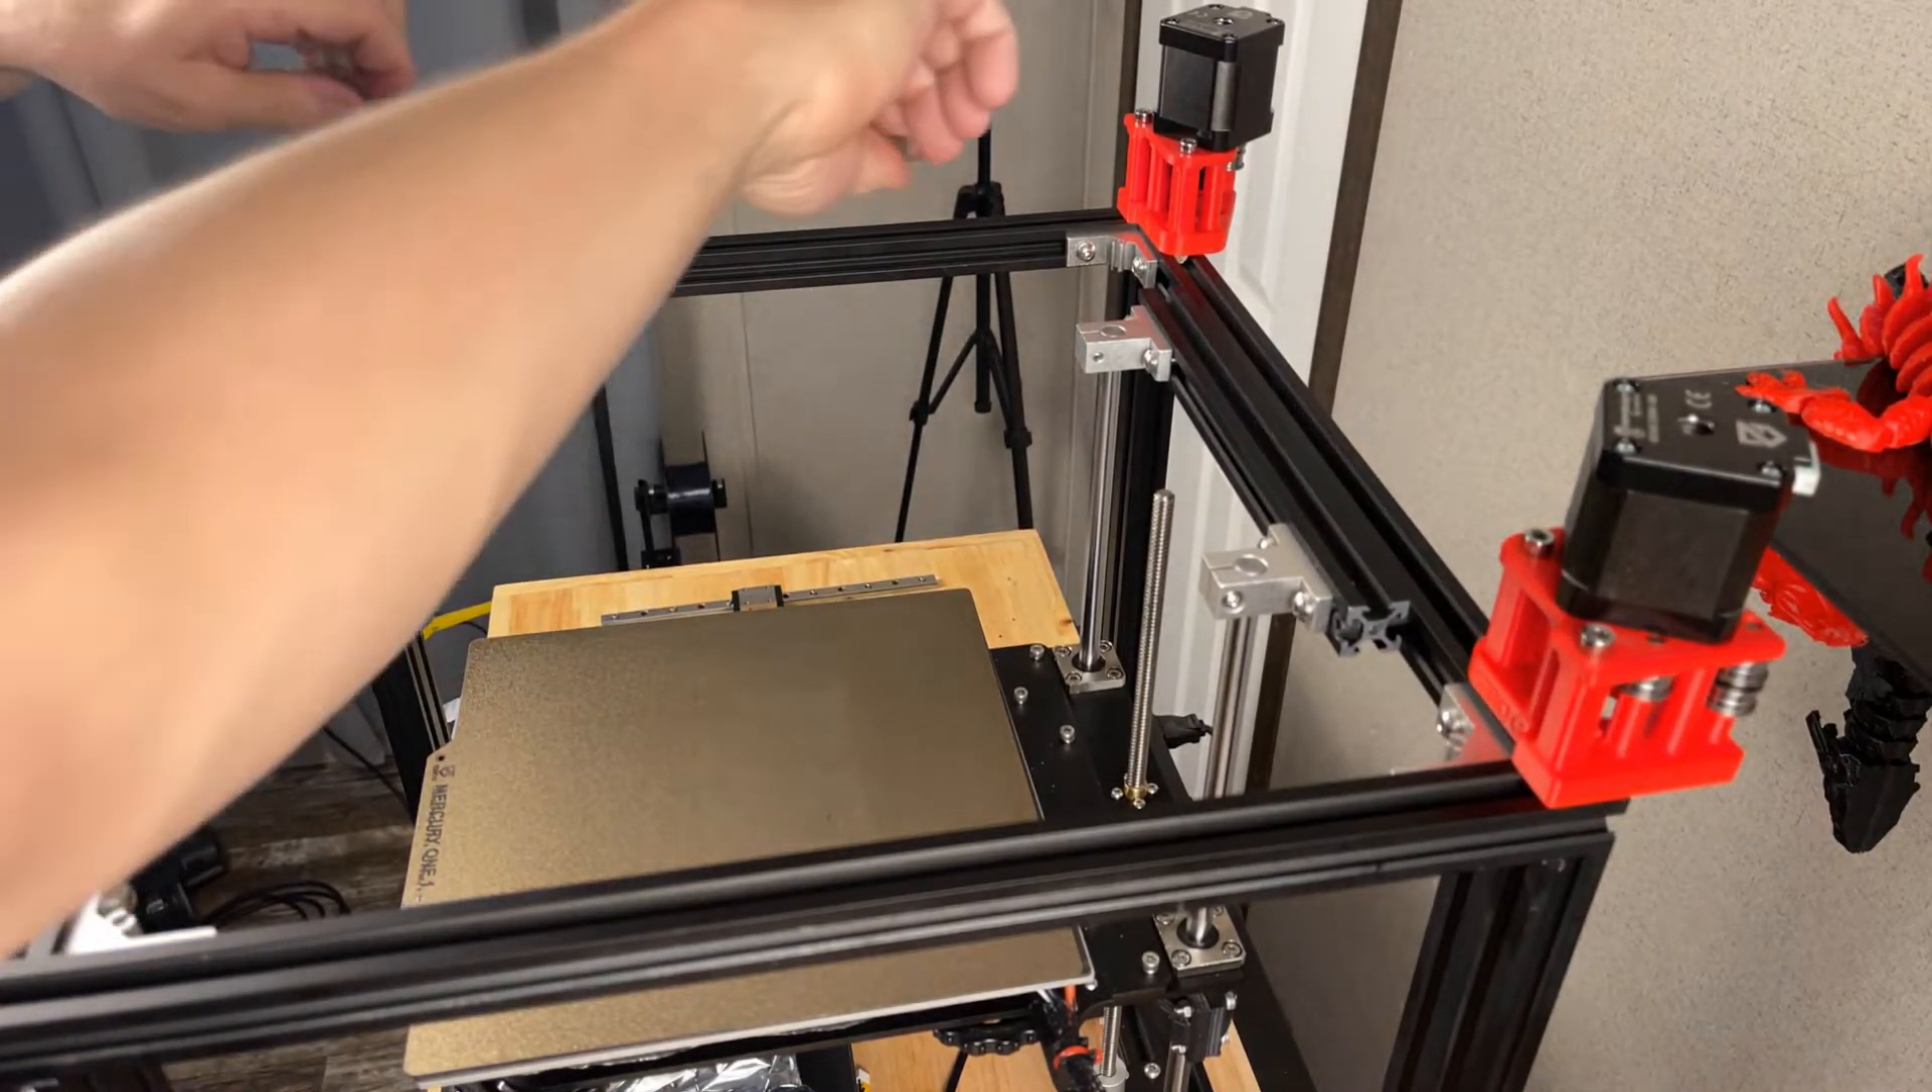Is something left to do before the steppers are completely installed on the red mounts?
No.